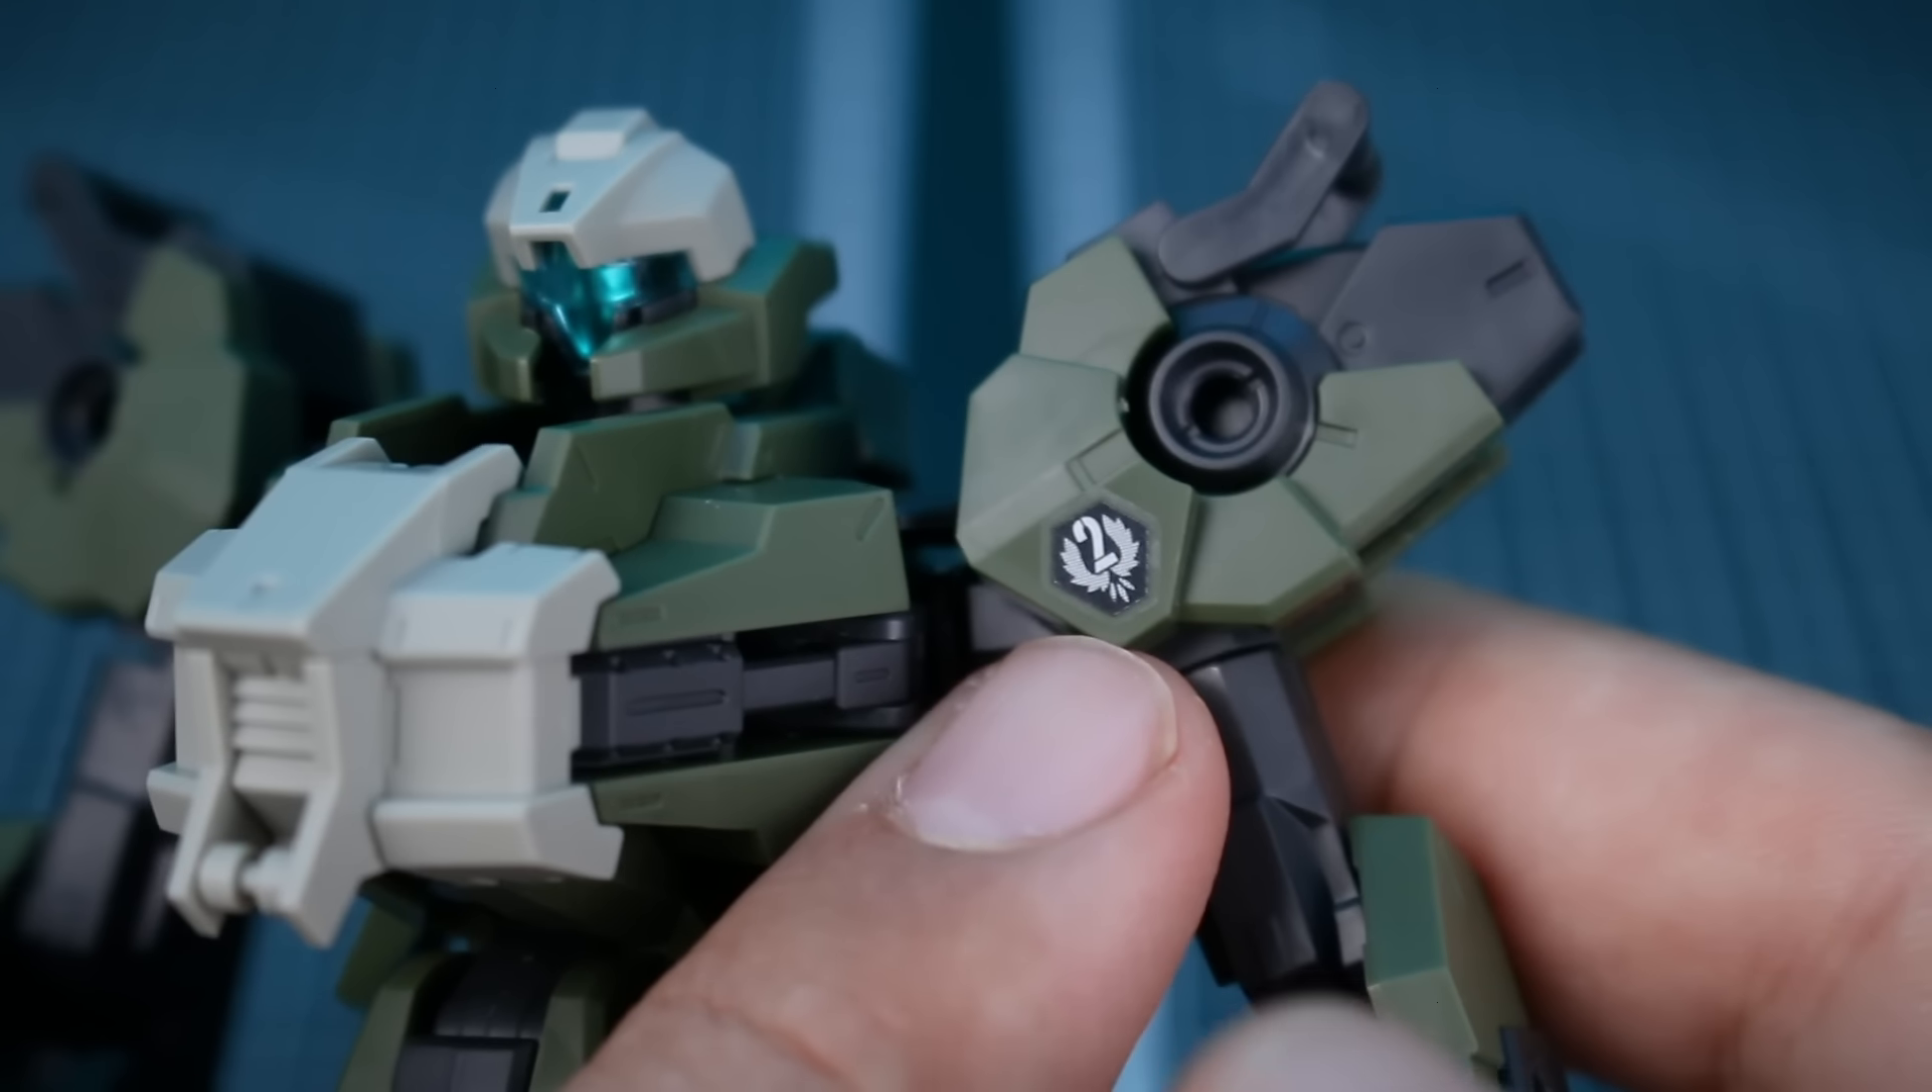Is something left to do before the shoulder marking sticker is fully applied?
No.